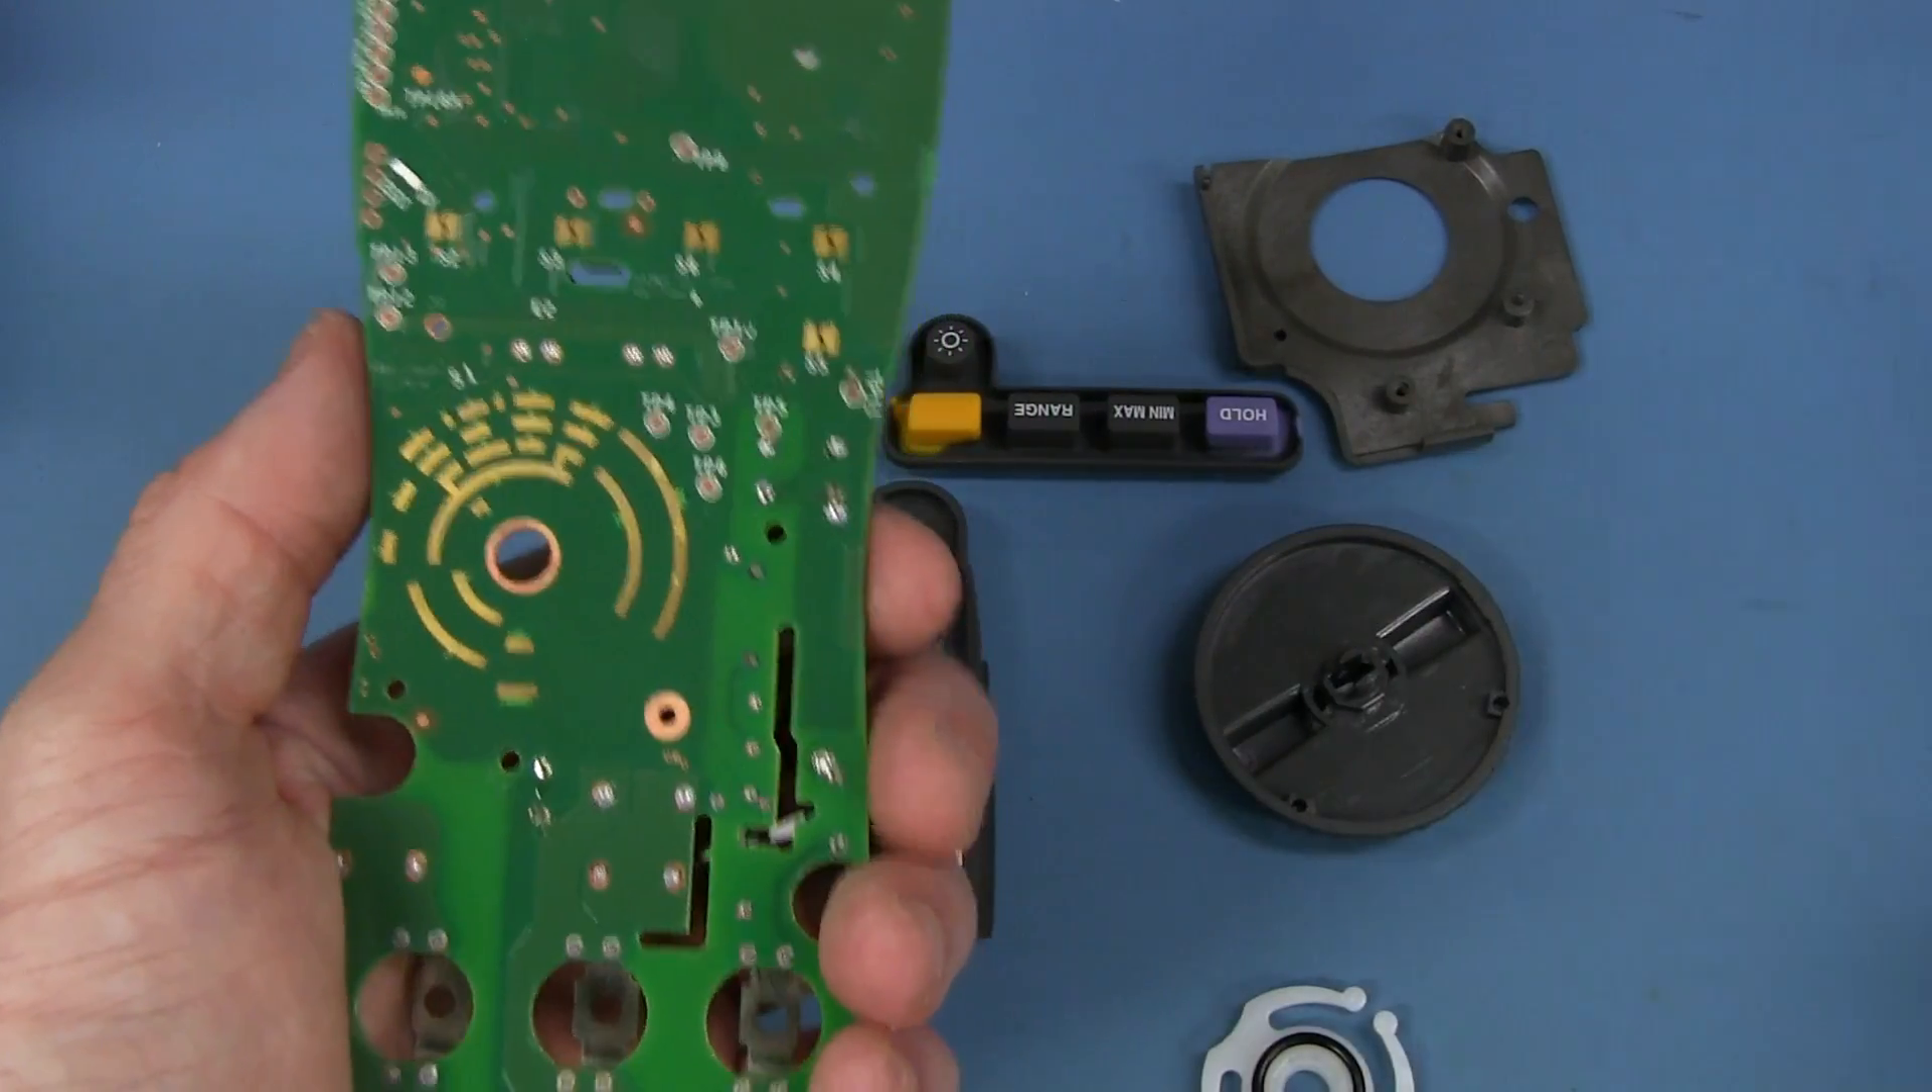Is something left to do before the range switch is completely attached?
Yes.